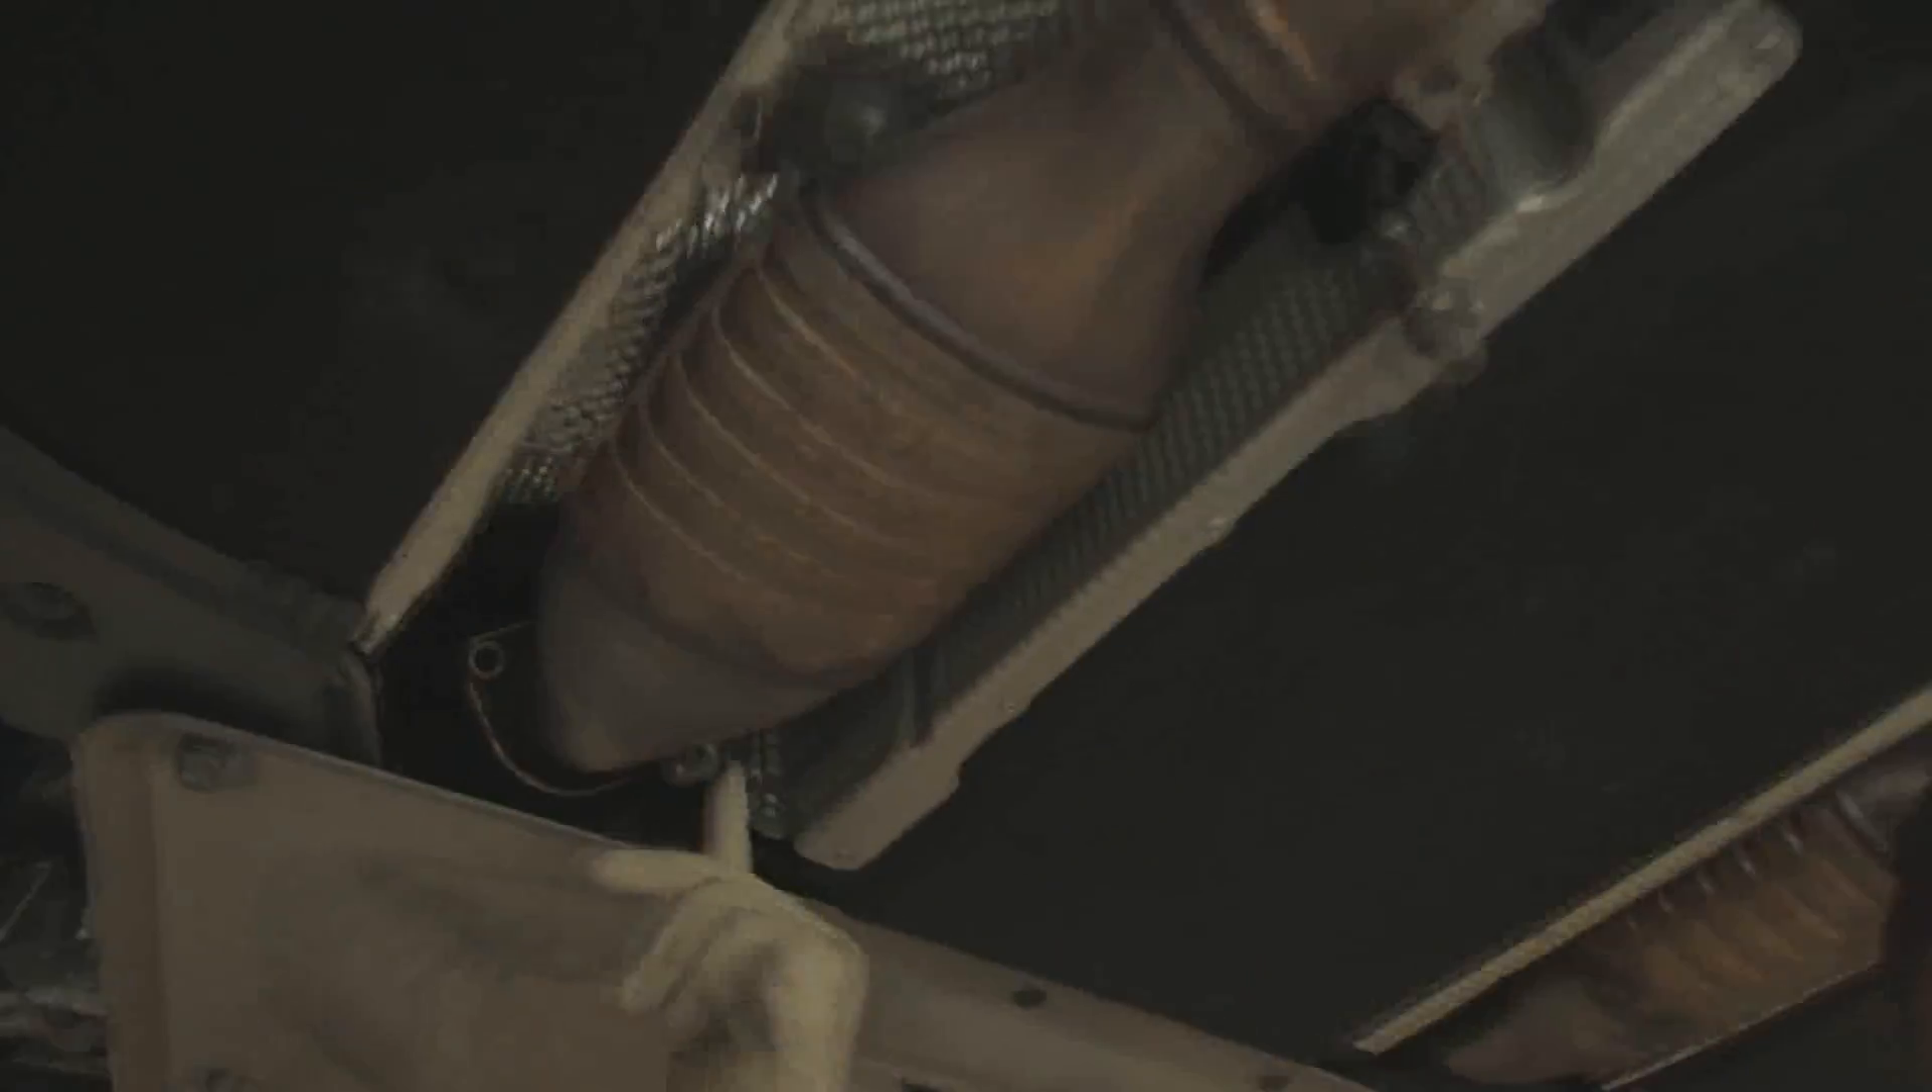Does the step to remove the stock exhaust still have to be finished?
Yes.